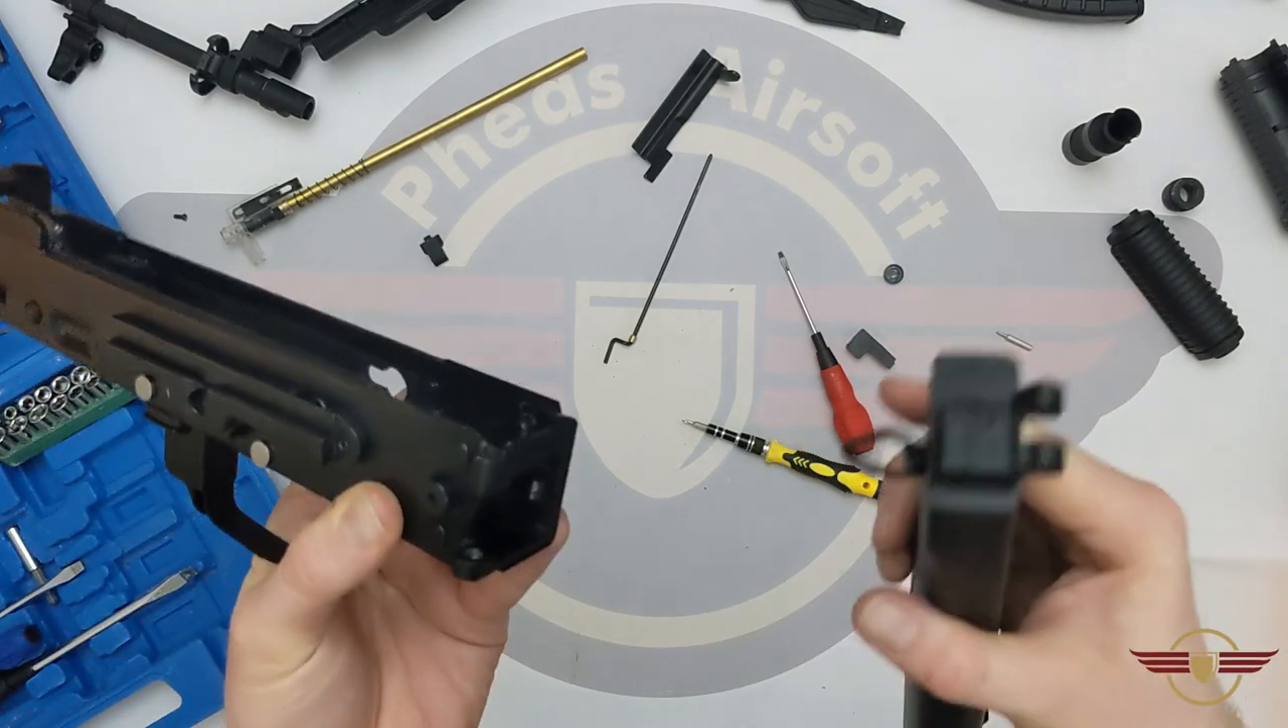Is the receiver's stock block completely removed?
Yes.